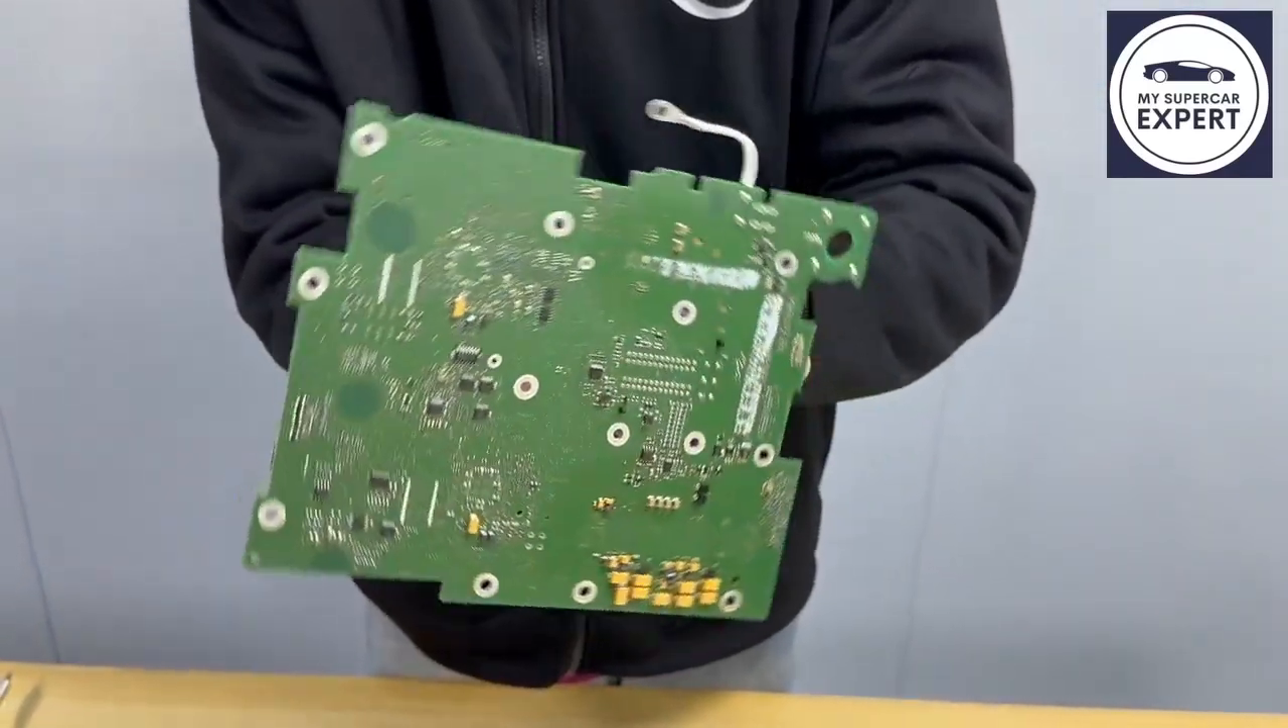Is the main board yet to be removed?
No.